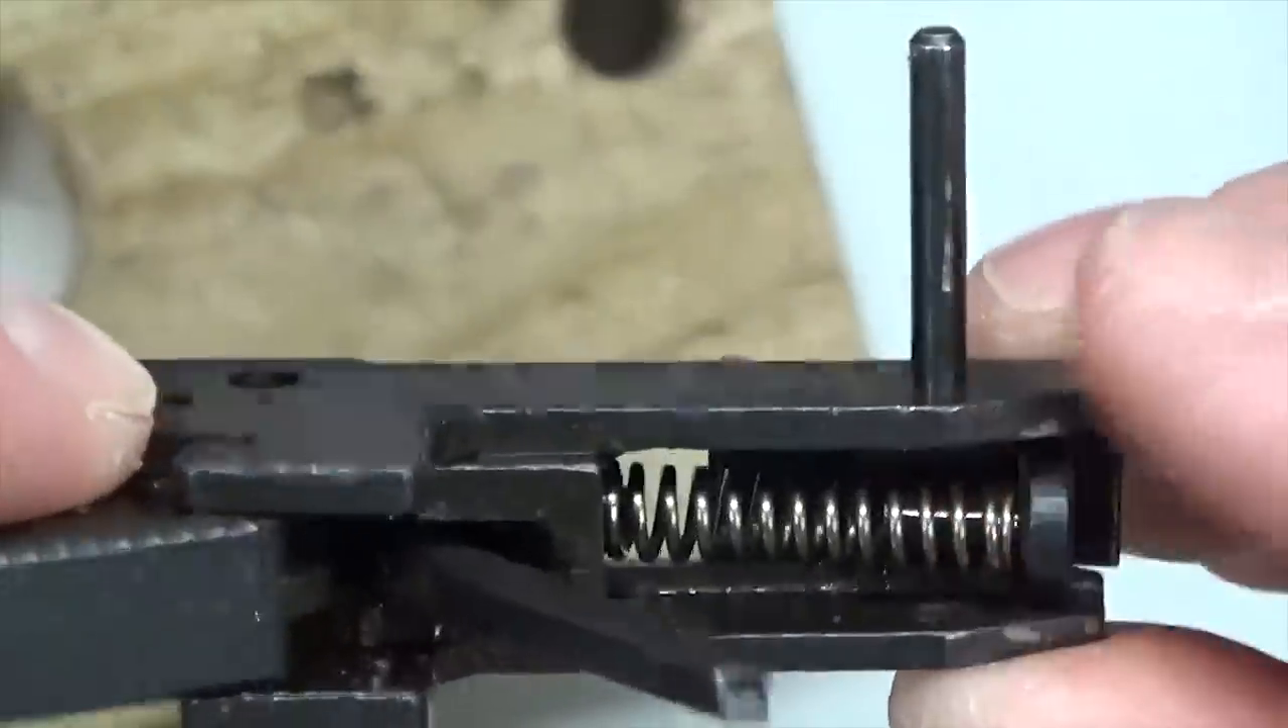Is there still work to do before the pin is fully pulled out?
Yes.